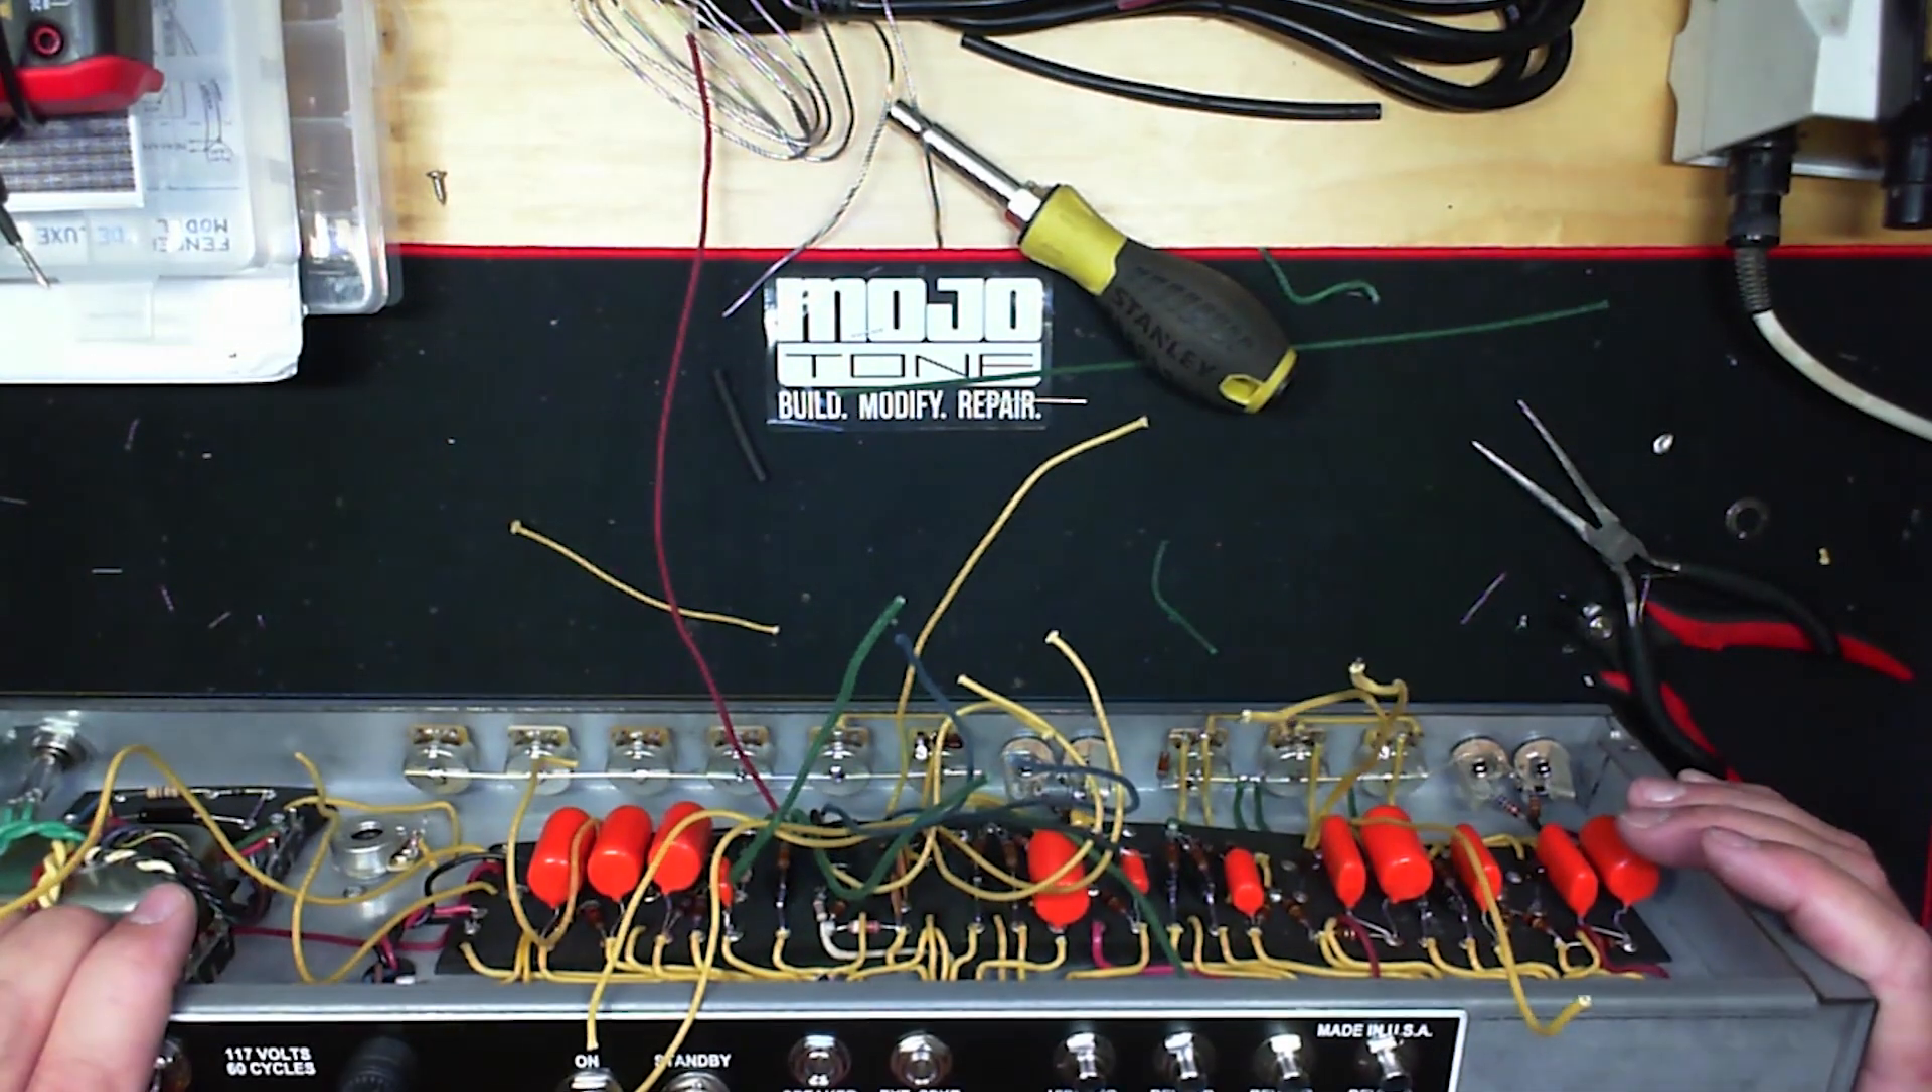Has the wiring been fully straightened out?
No.